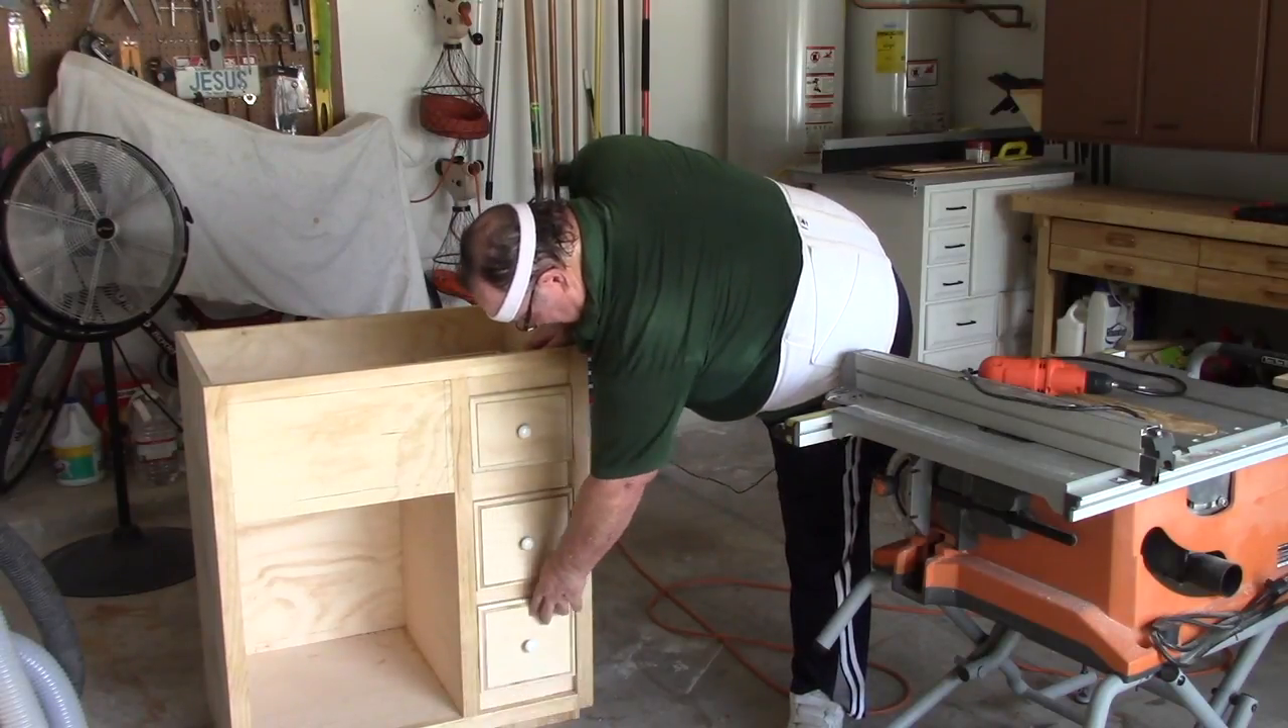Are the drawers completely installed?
Yes.